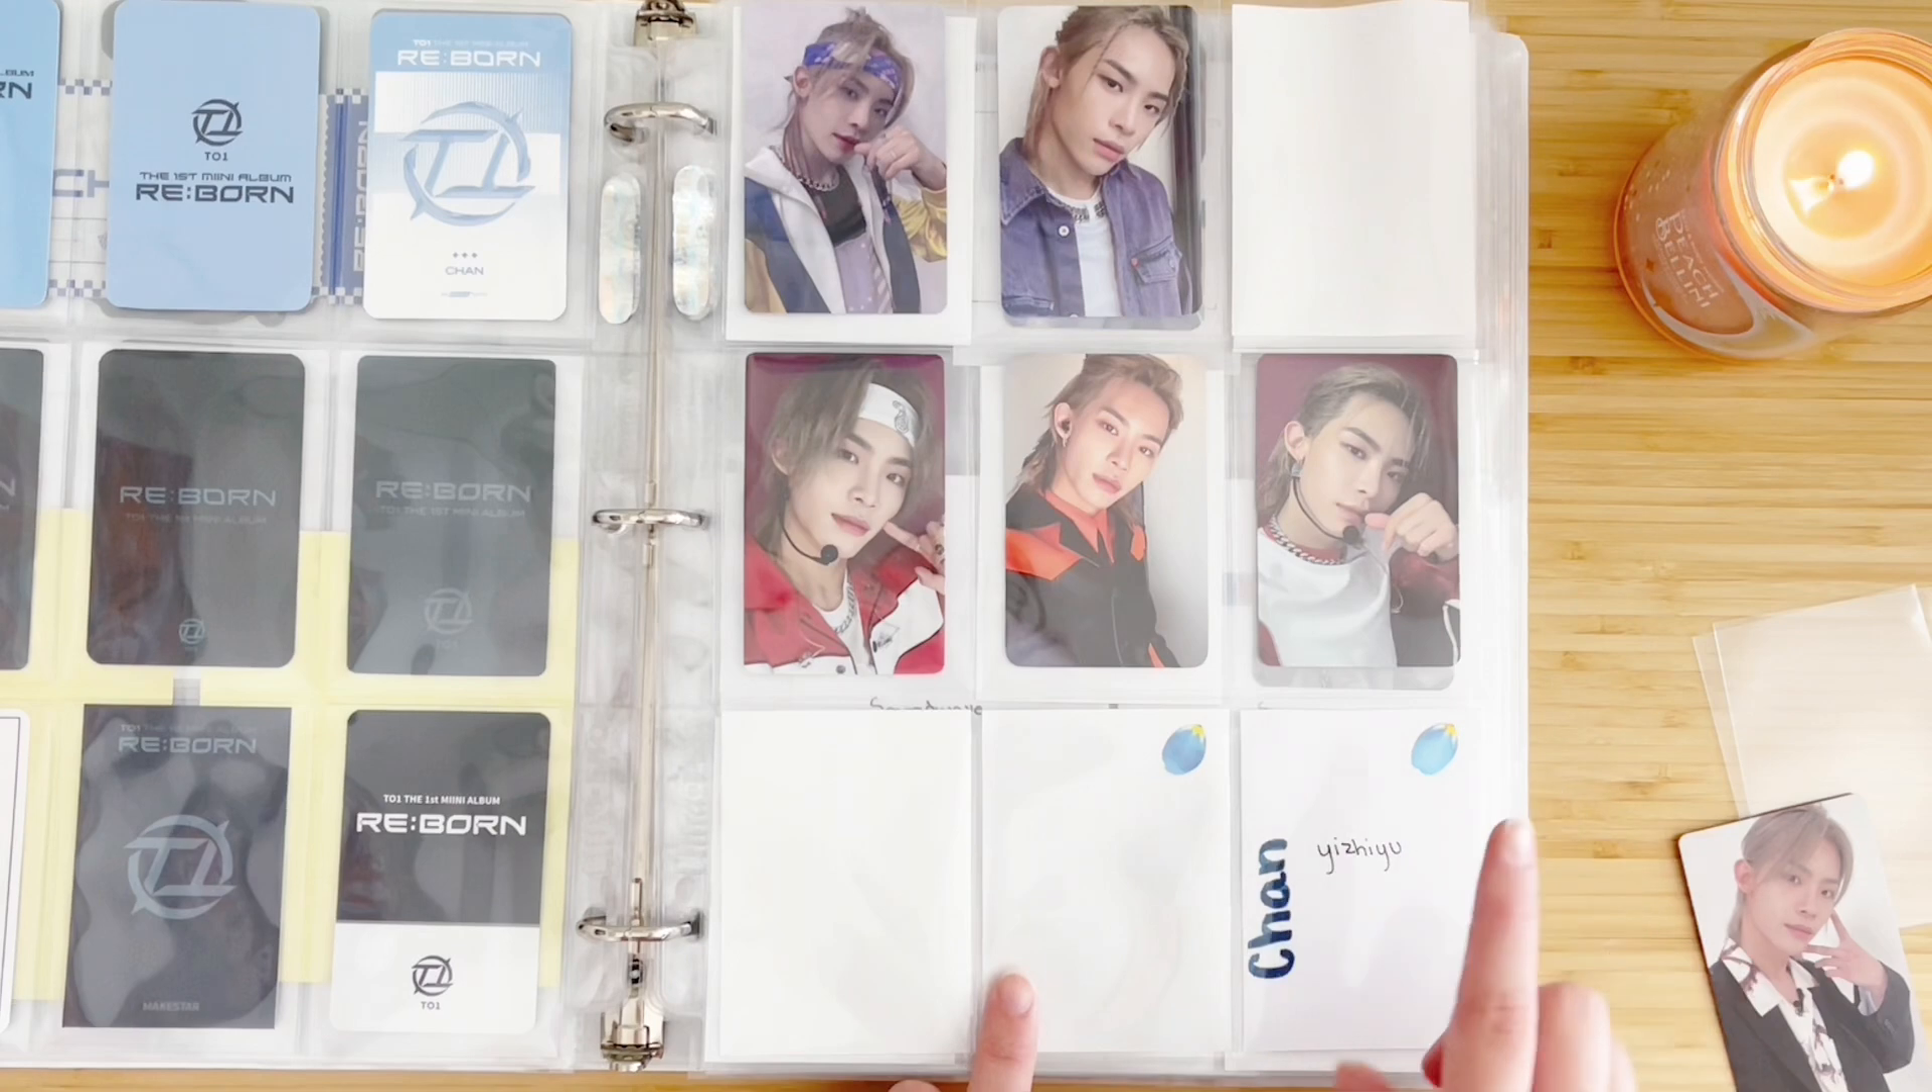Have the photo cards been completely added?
No.